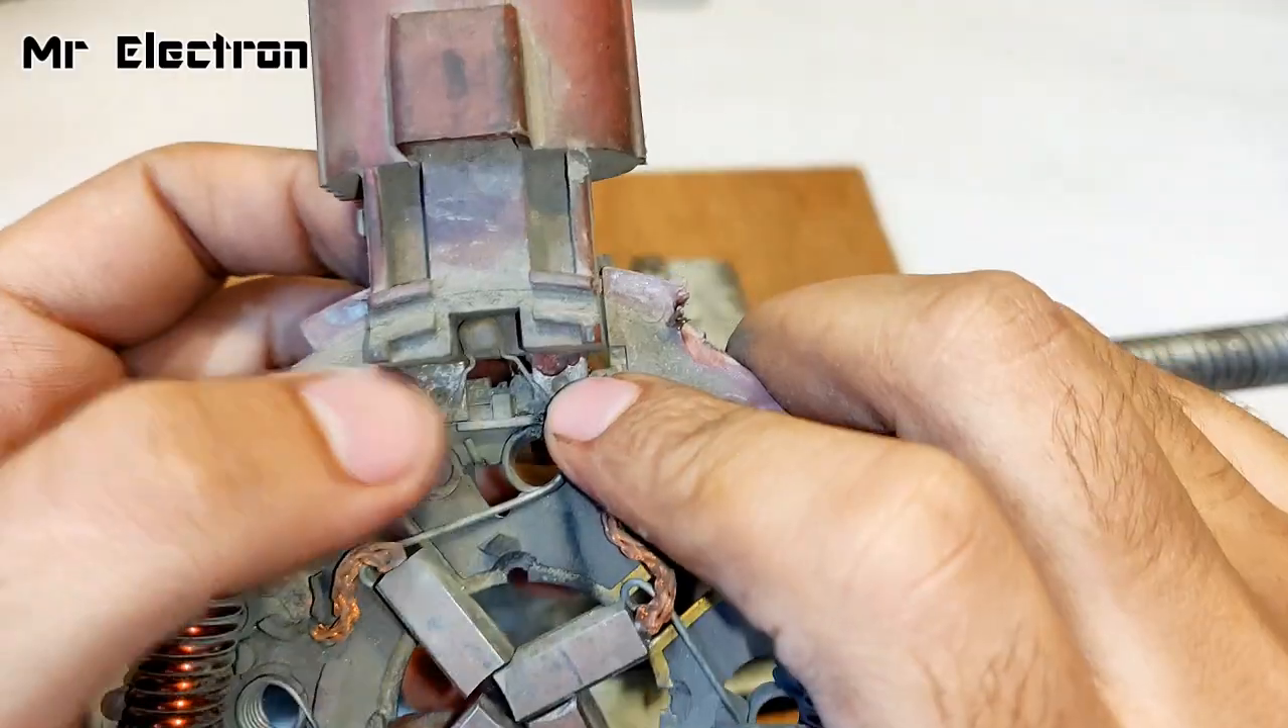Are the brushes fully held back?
No.